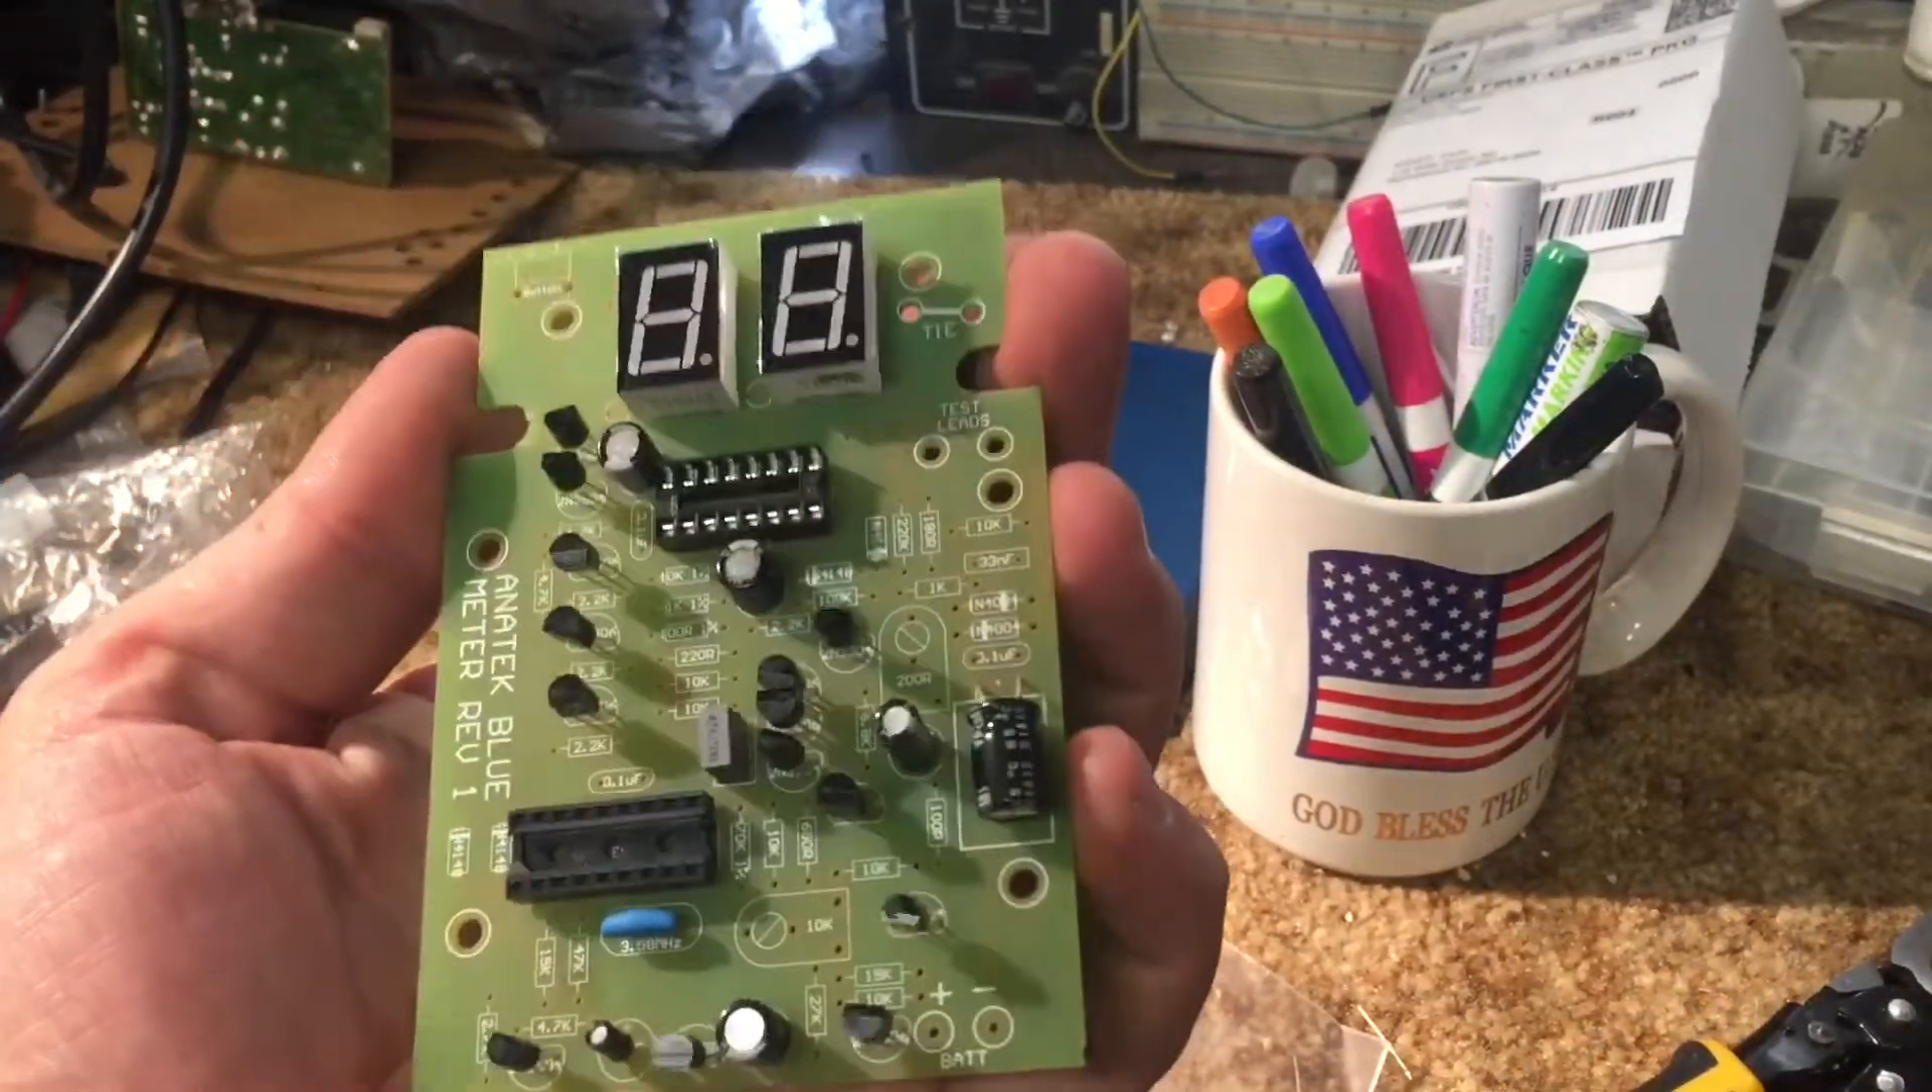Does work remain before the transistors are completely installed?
No.